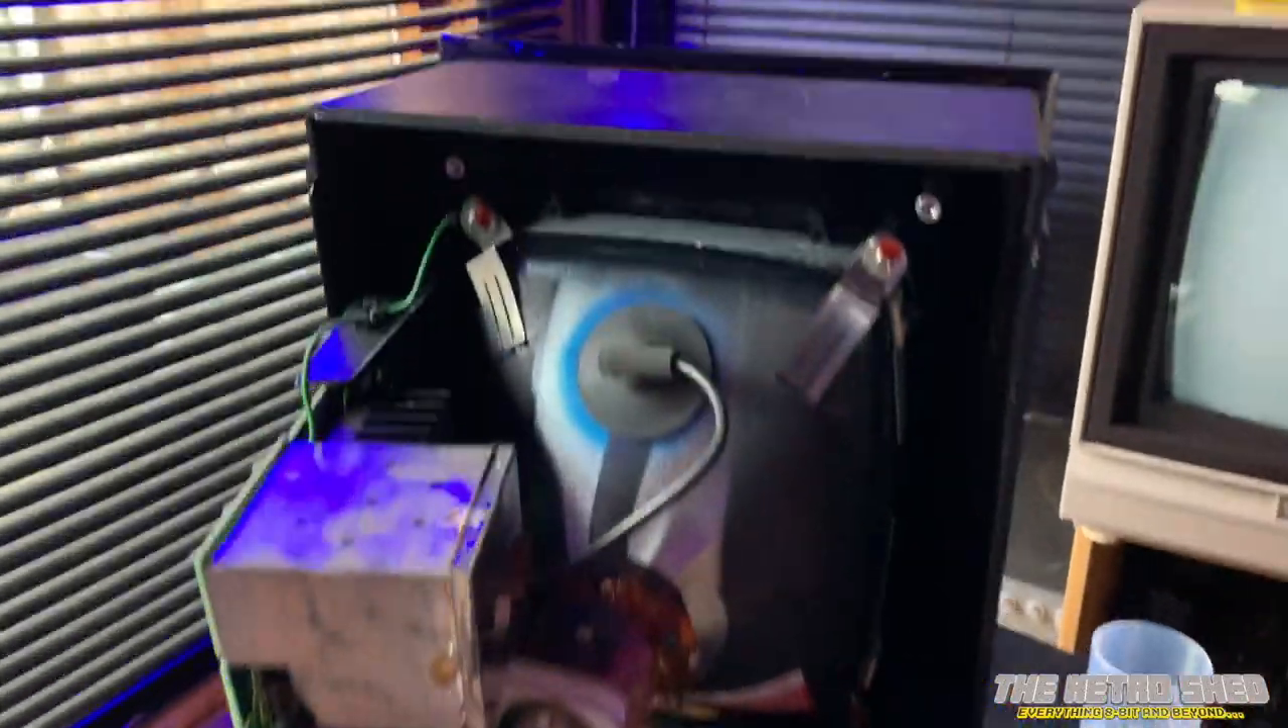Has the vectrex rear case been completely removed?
Yes.